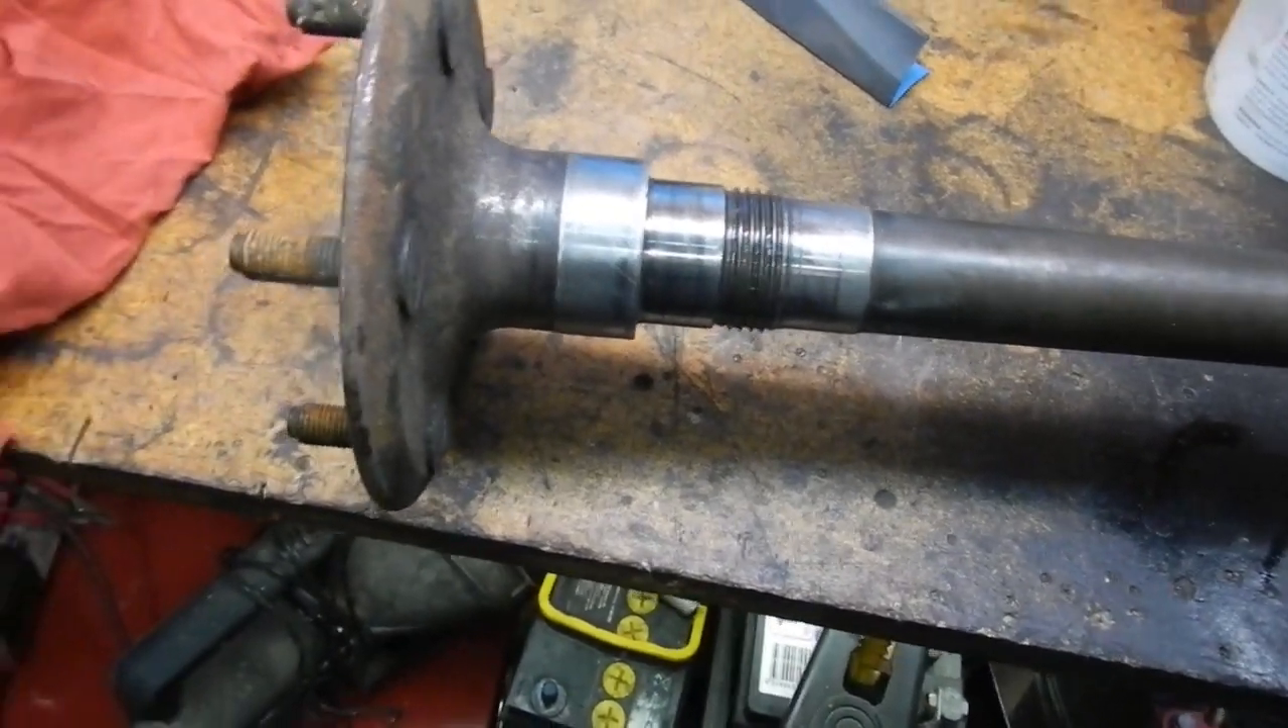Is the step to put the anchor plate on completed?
No.